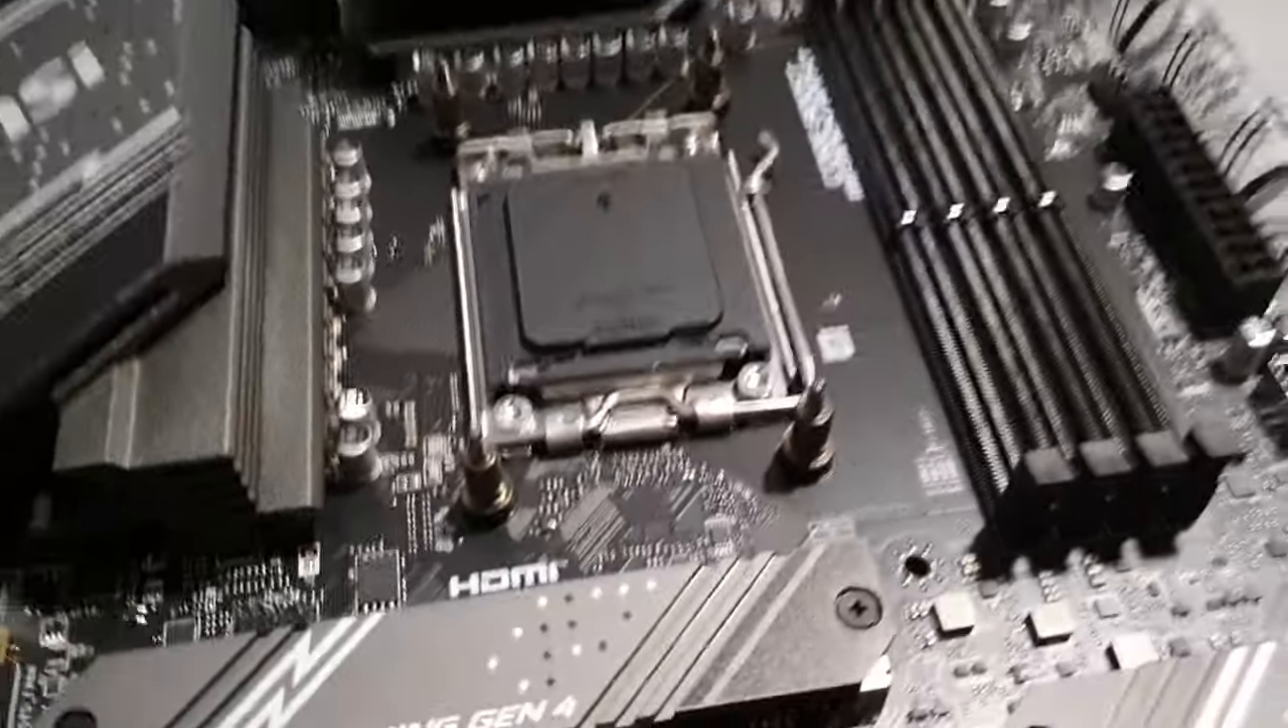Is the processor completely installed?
No.